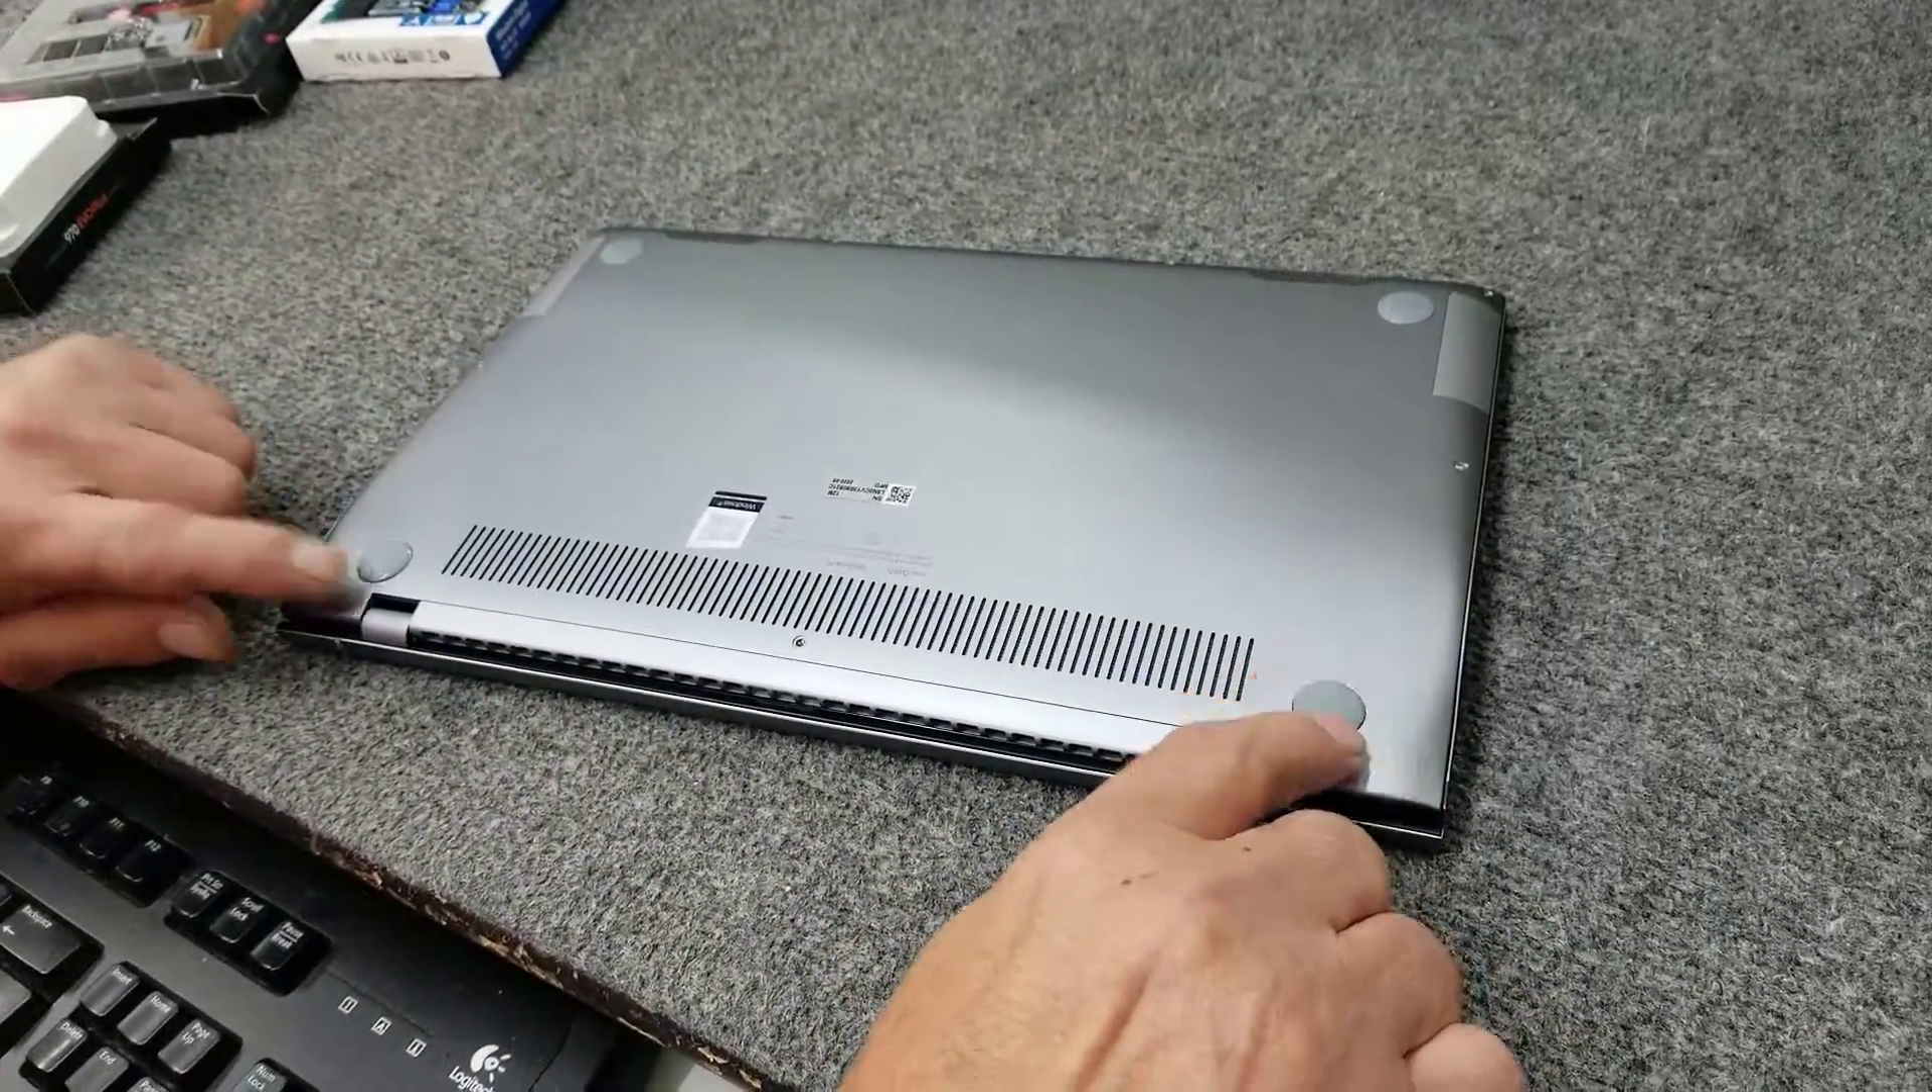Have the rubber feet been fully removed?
No.